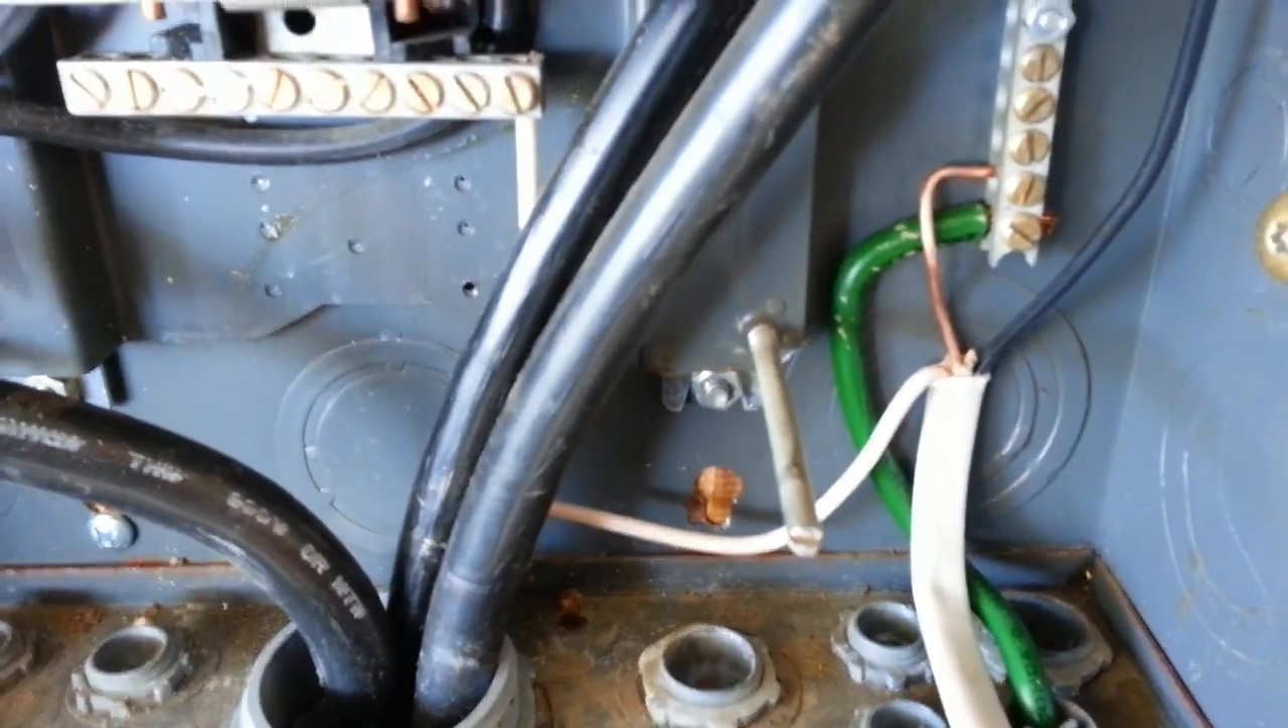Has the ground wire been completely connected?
Yes.